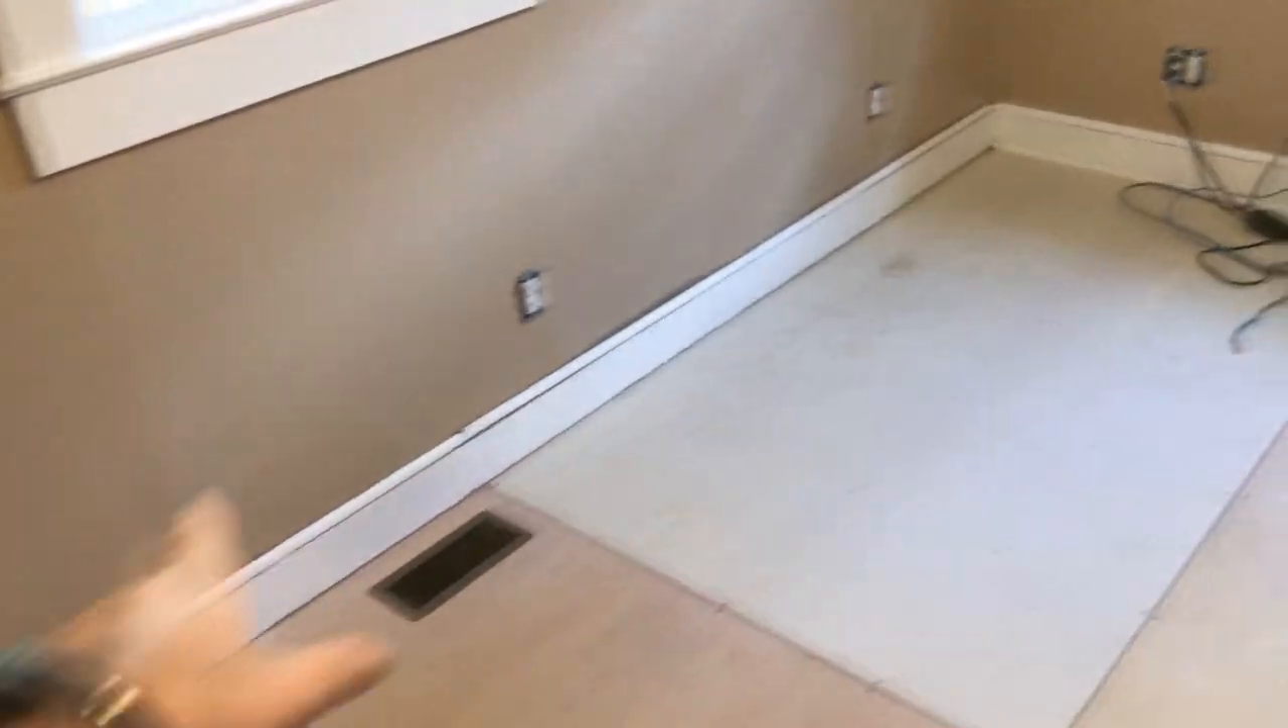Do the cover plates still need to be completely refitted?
Yes.